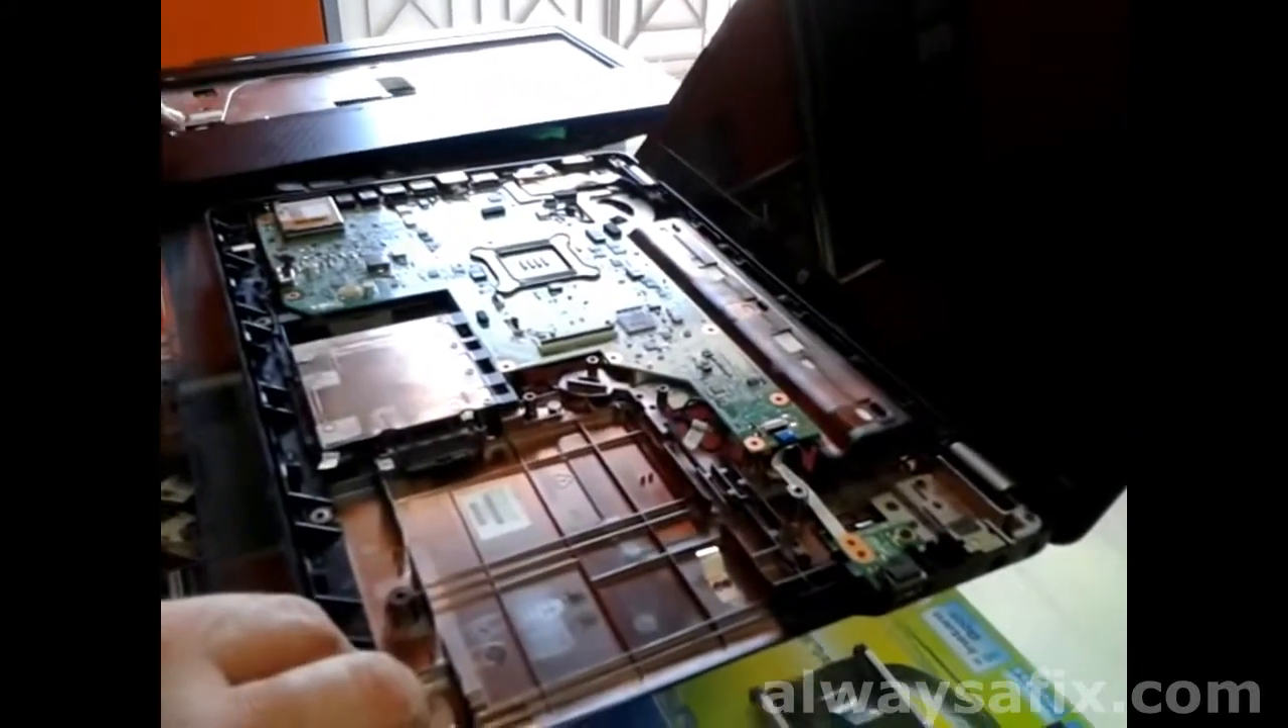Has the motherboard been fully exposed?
Yes.